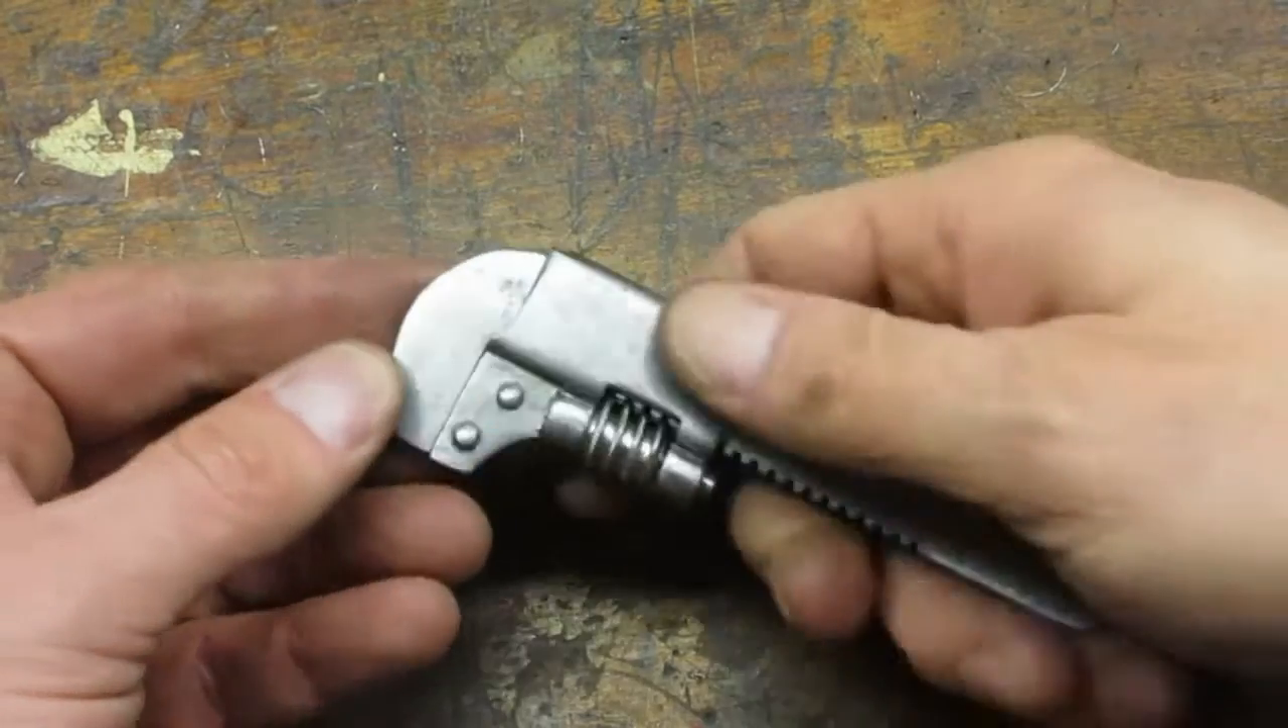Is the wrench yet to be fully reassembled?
No.